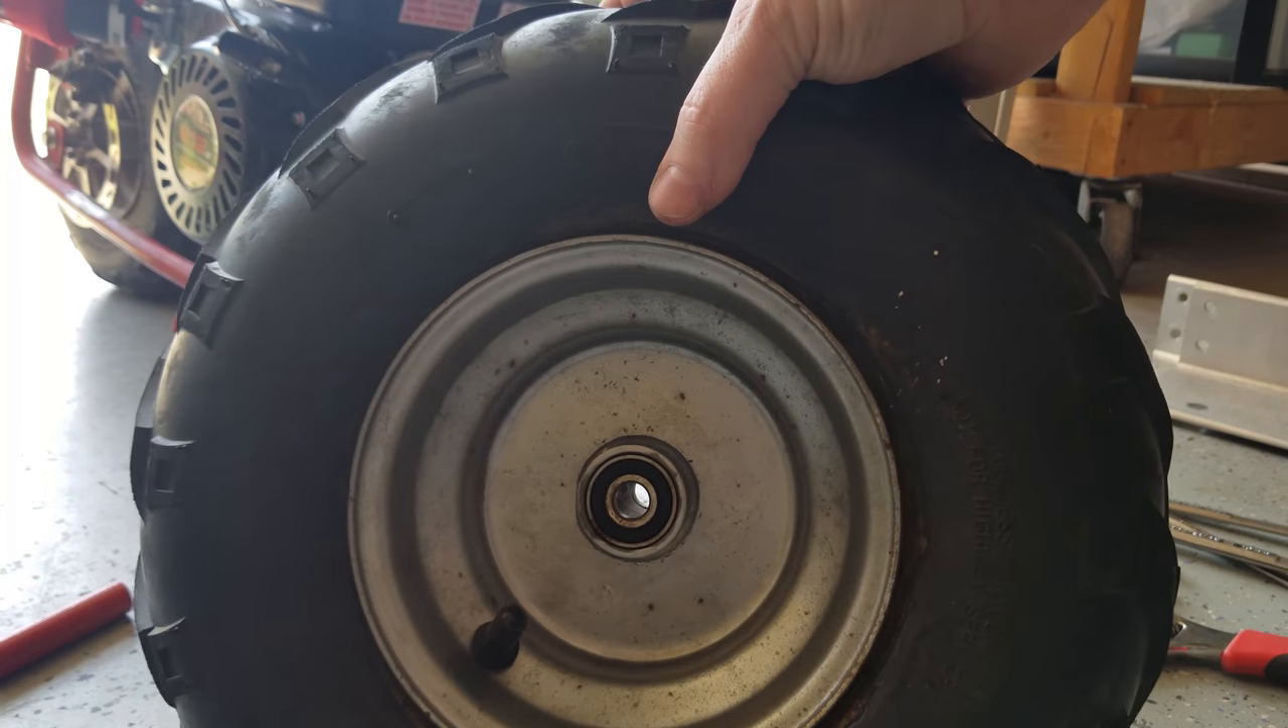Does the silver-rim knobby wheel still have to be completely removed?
No.